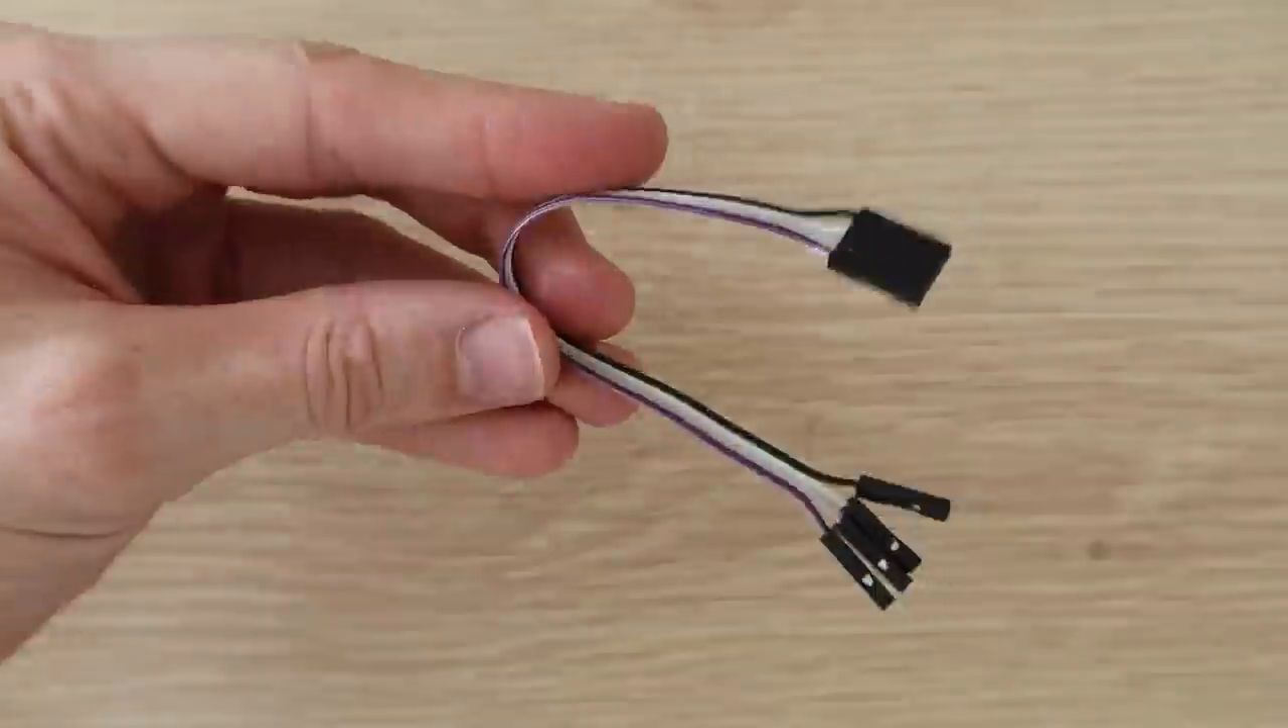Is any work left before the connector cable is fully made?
No.